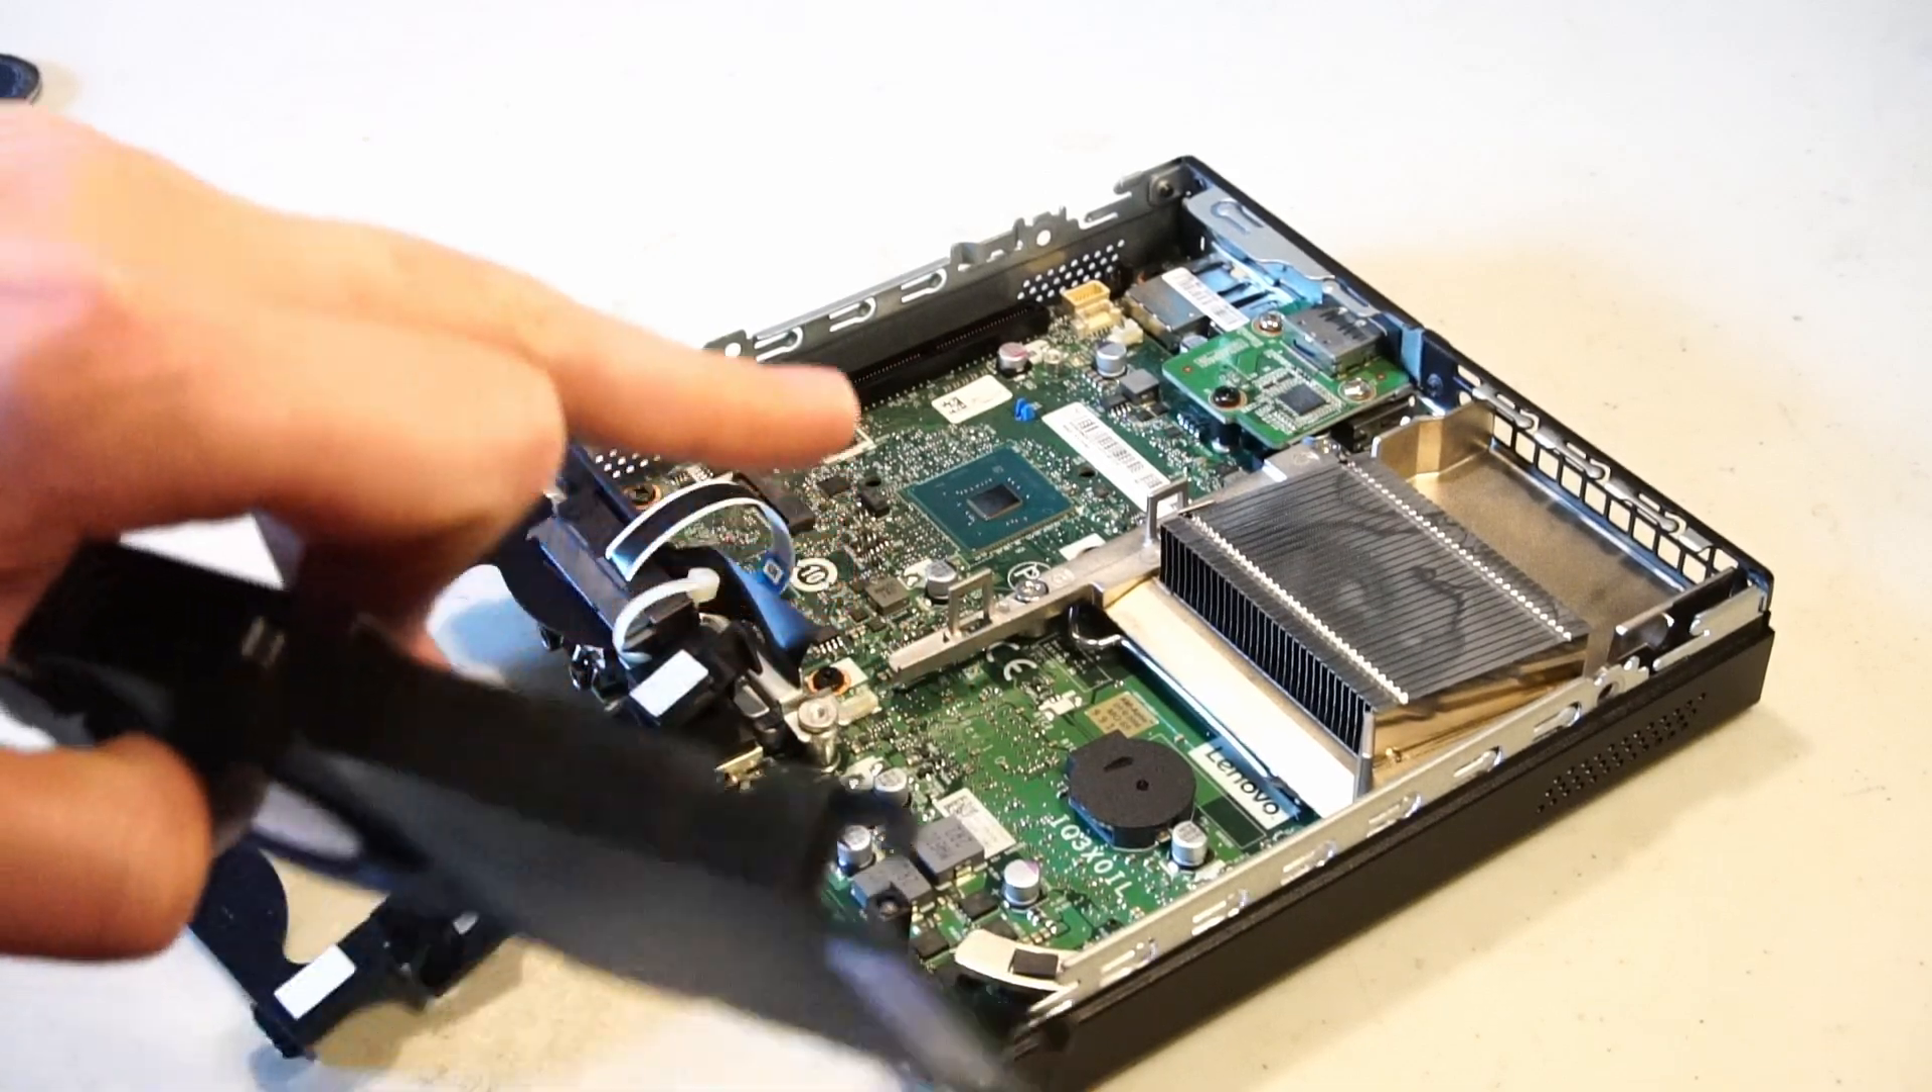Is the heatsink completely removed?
No.